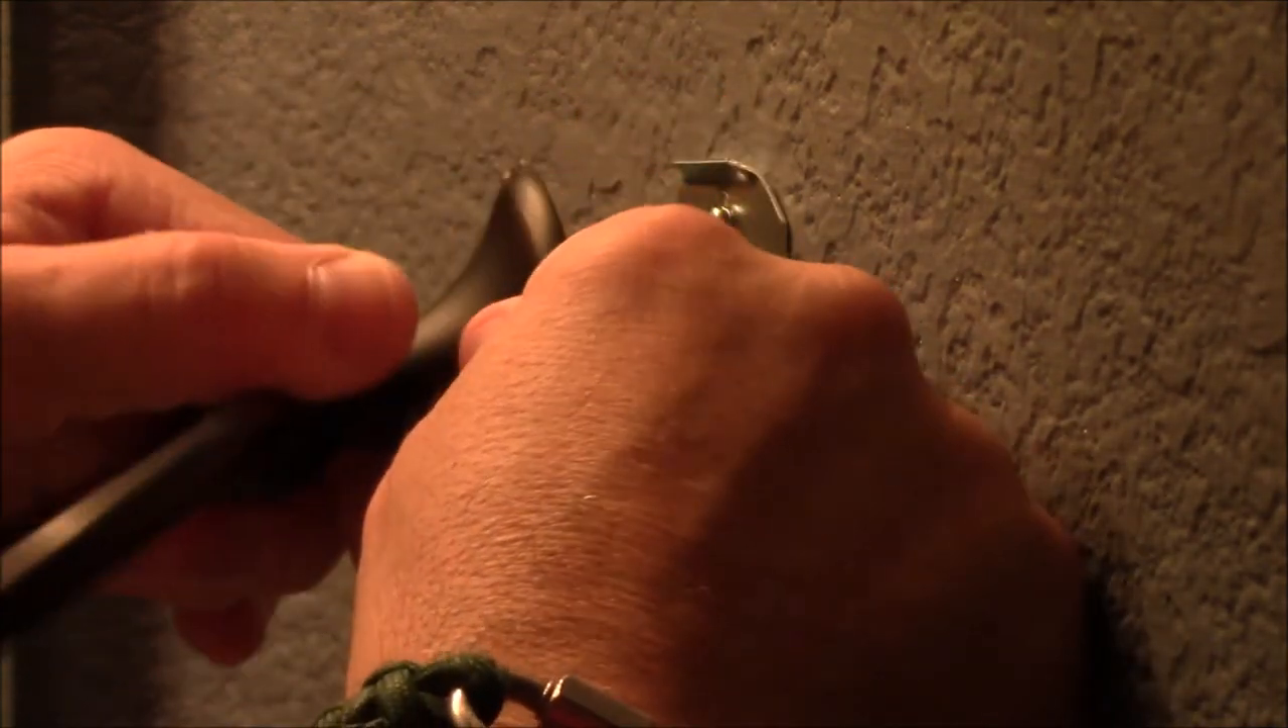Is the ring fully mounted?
No.